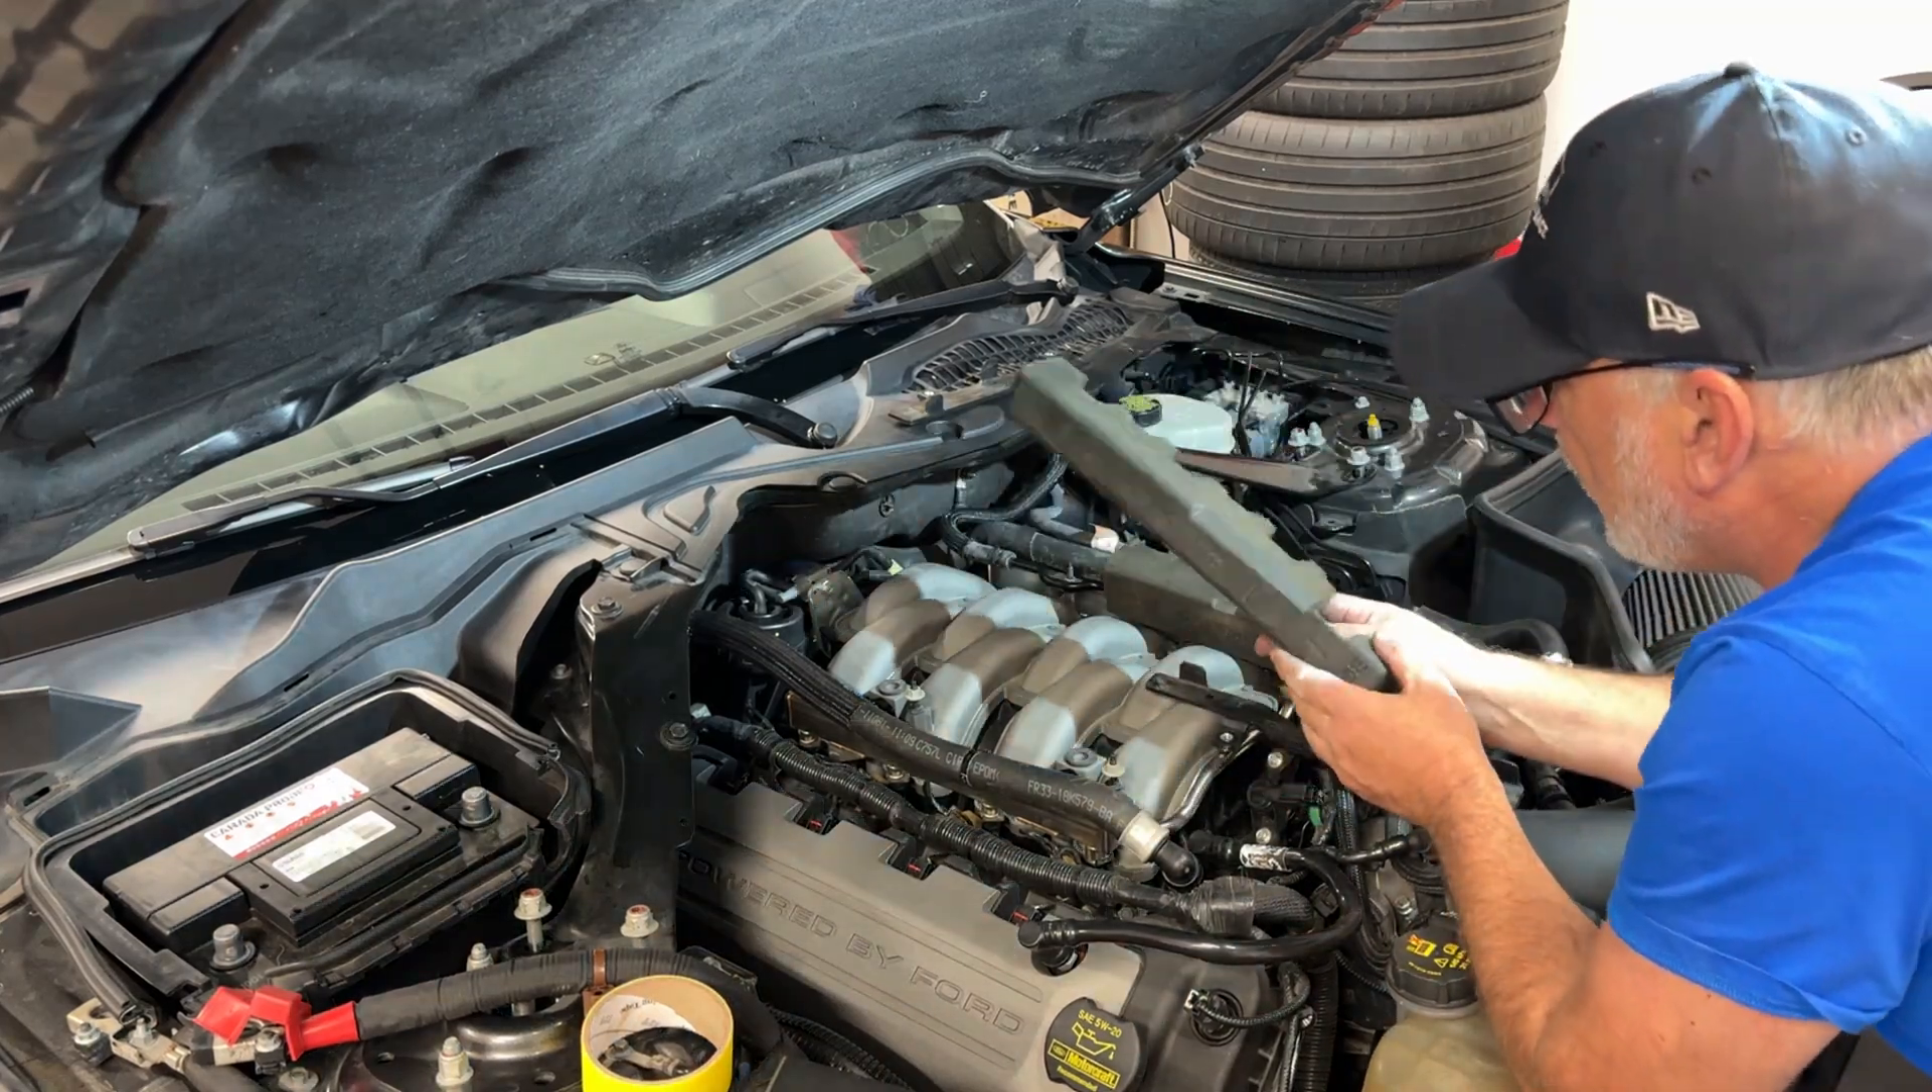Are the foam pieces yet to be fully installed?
Yes.